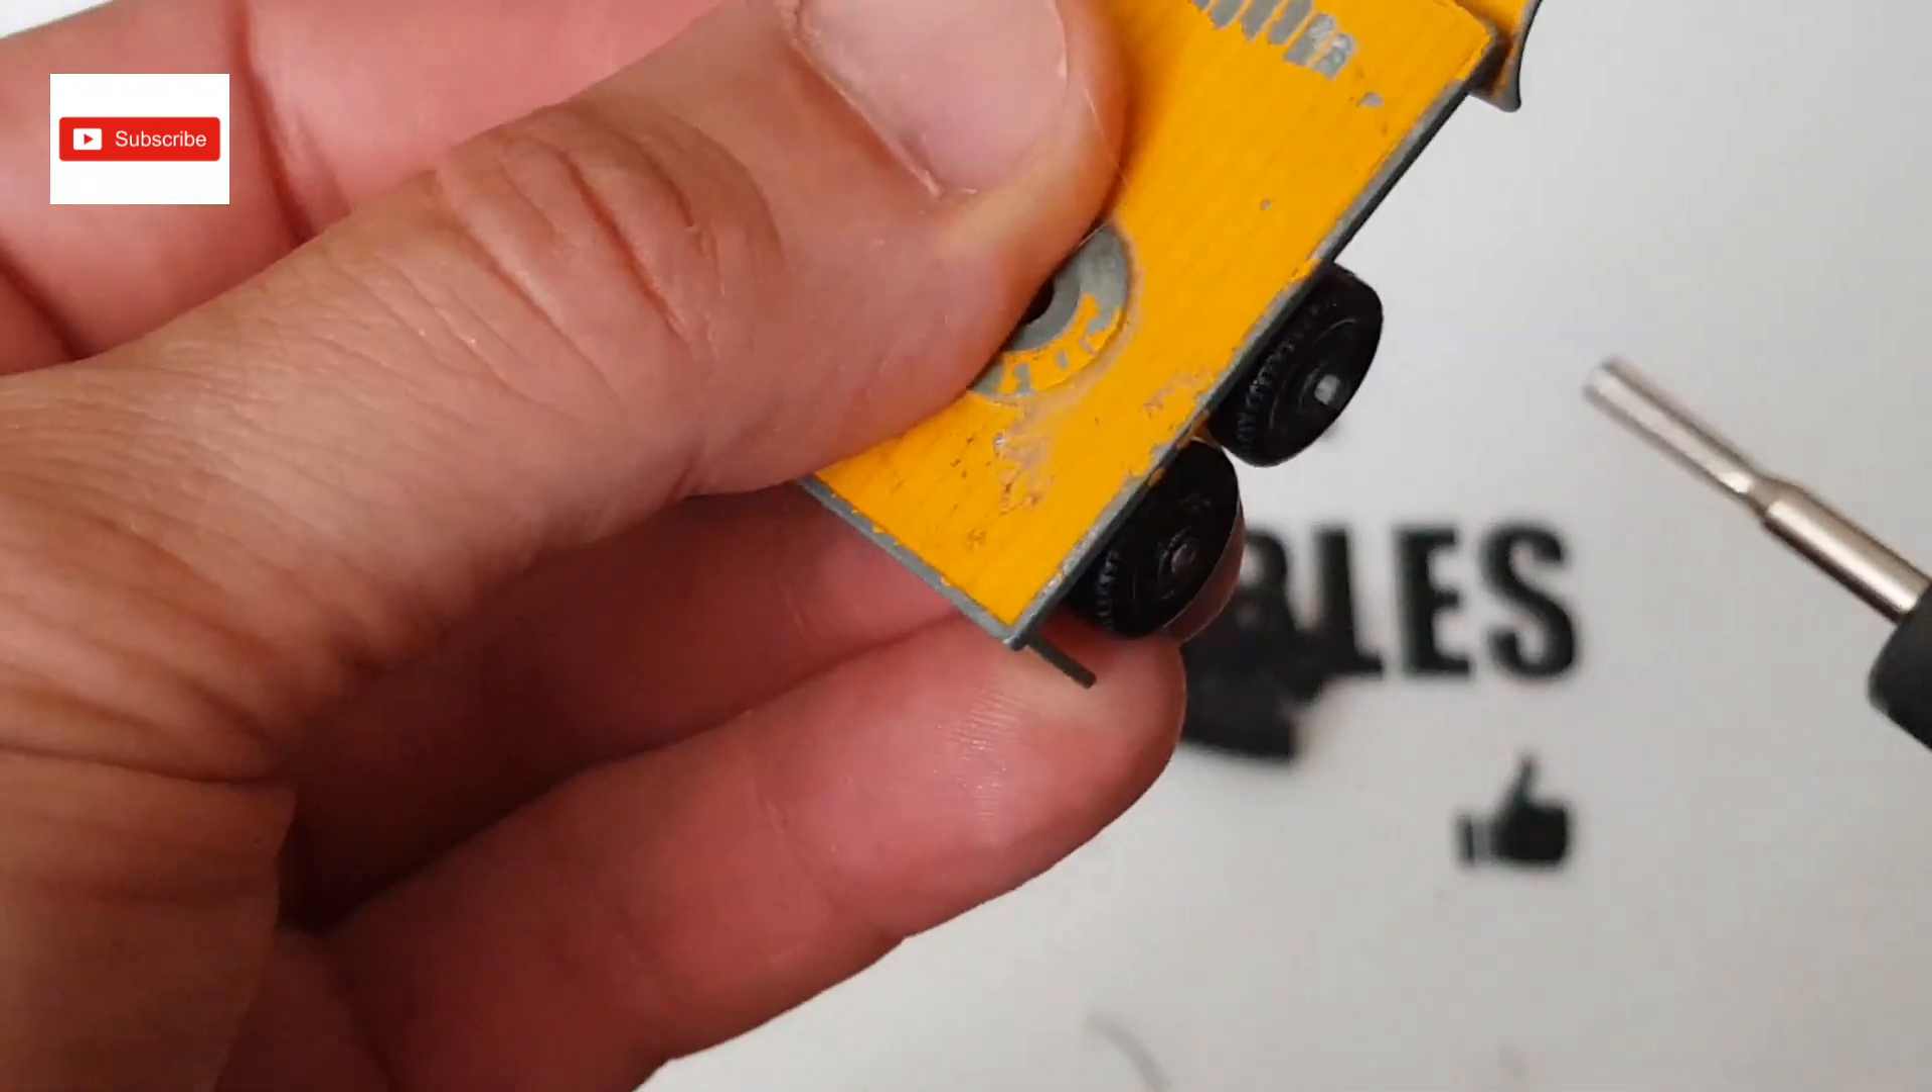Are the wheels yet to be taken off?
Yes.